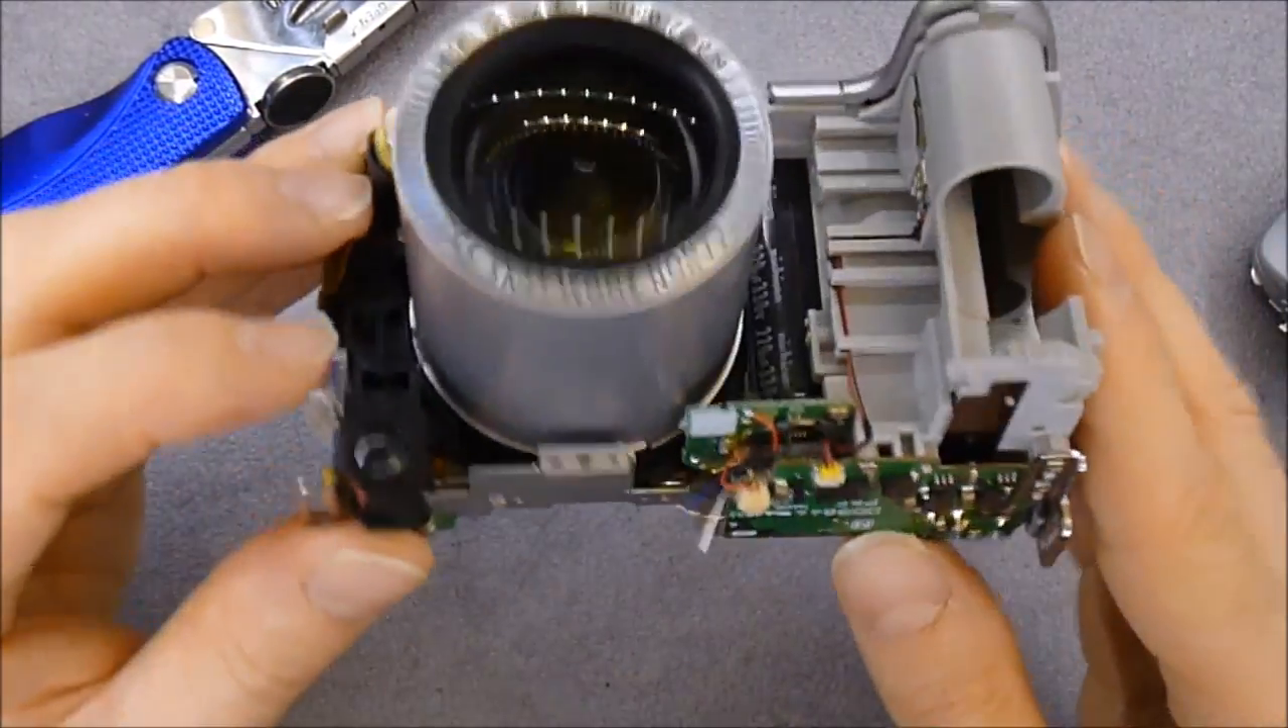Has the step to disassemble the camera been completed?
No.